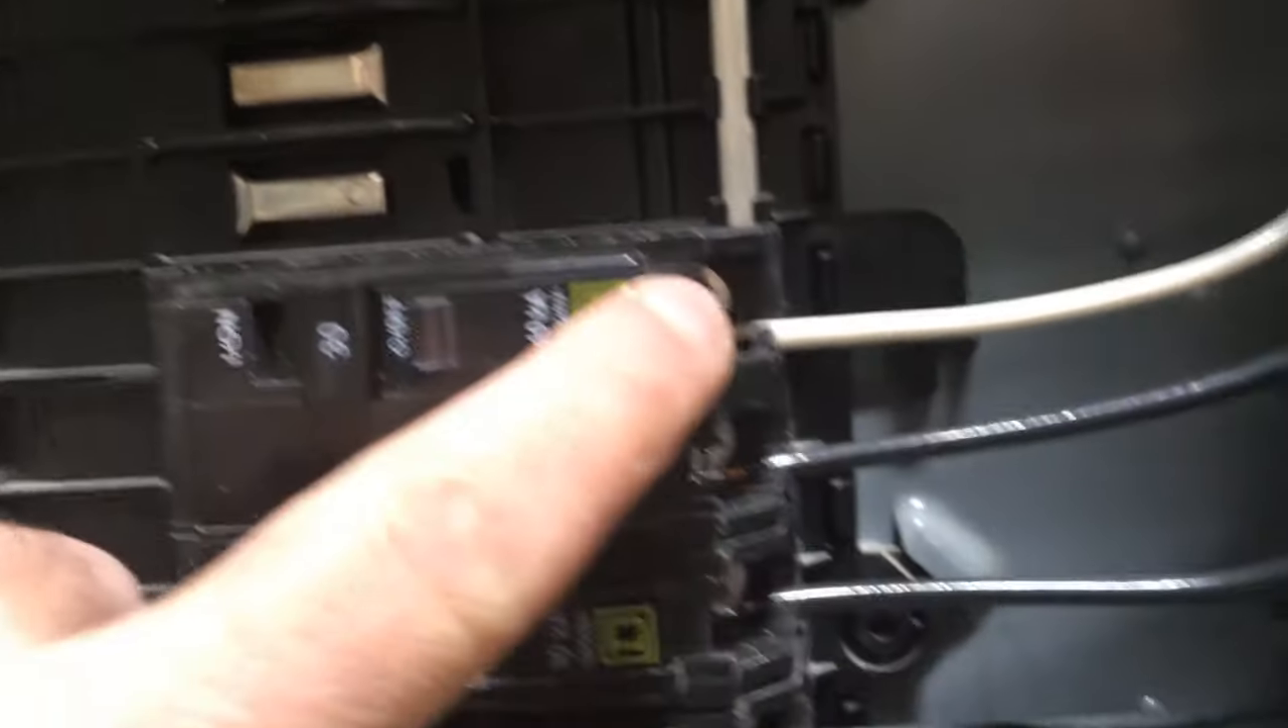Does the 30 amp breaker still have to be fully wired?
No.